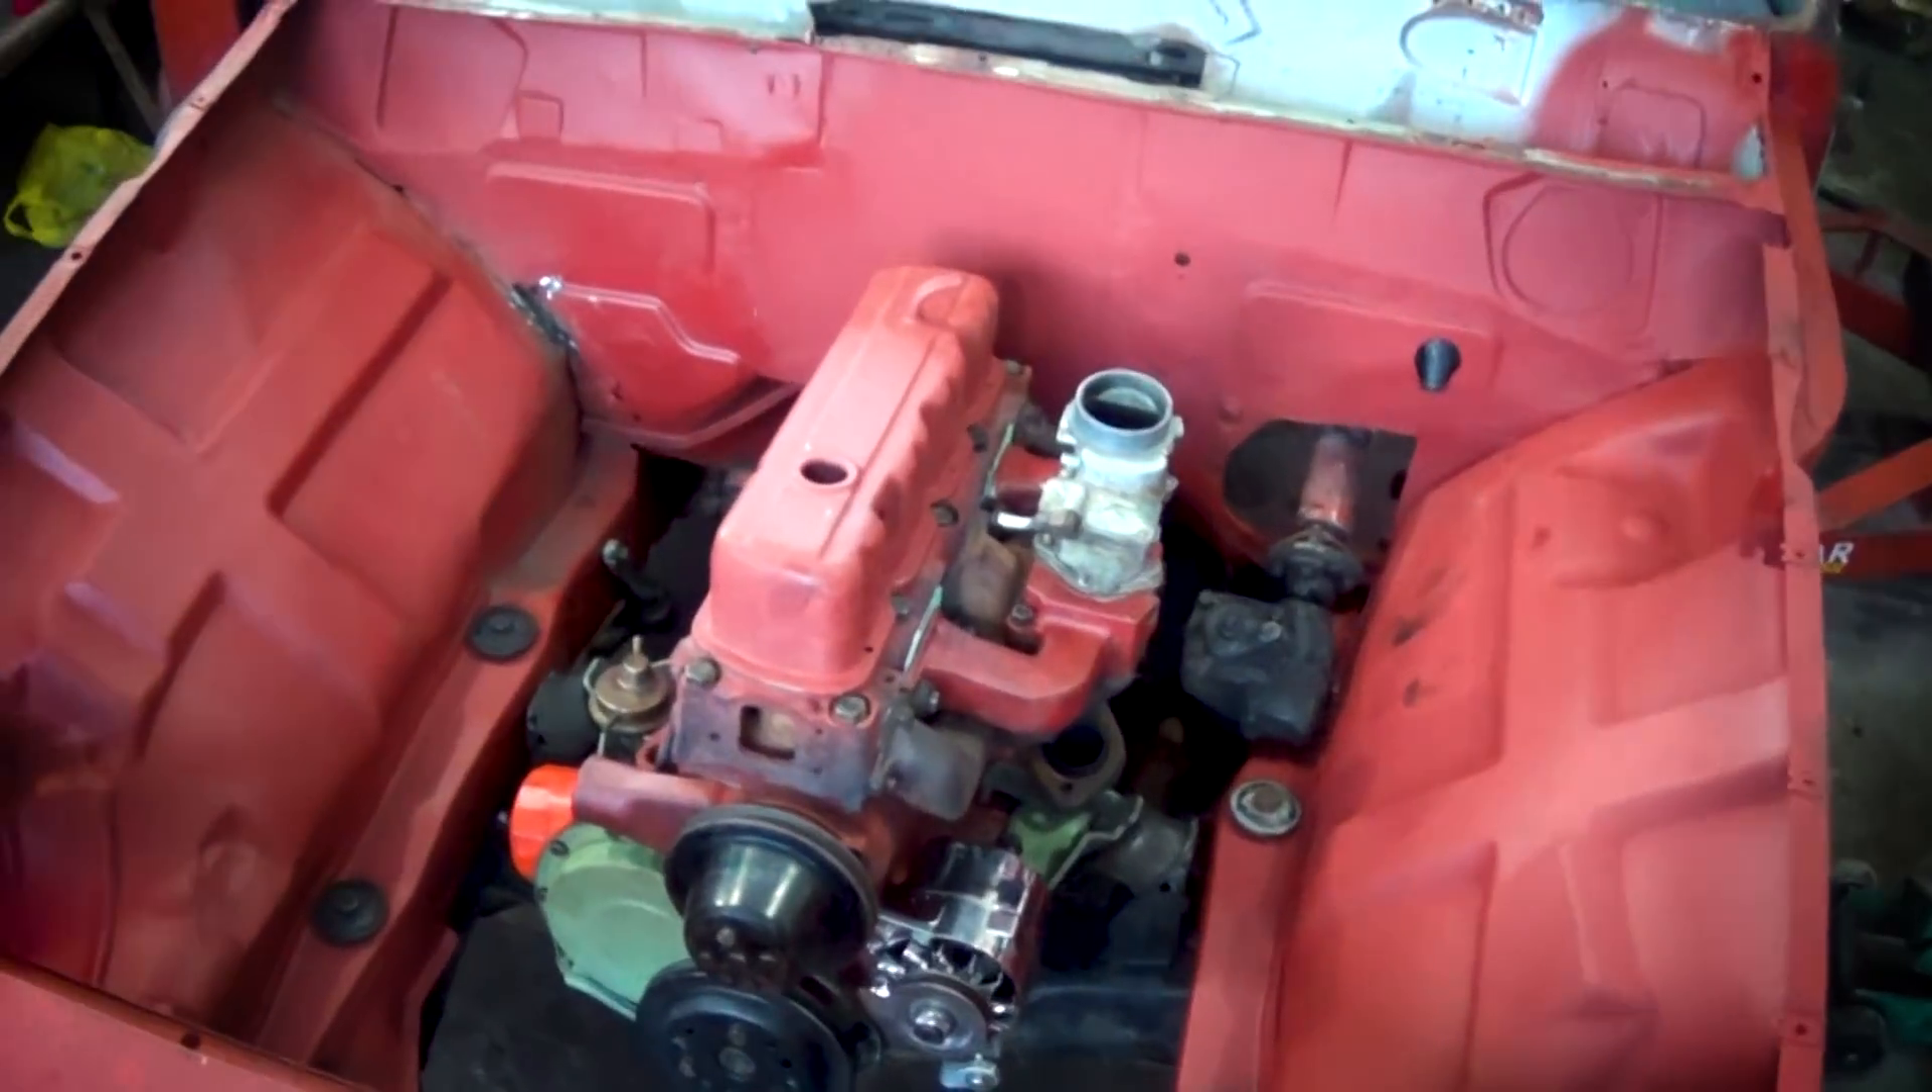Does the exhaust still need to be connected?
Yes.